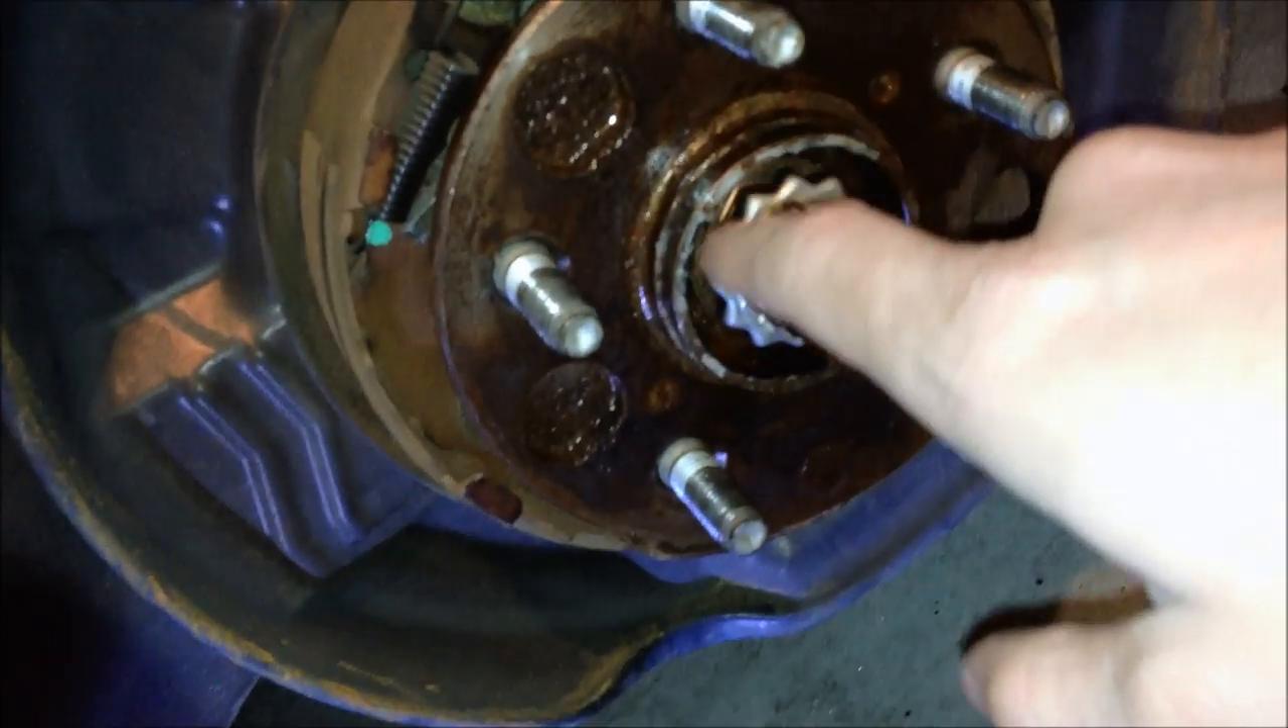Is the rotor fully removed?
Yes.